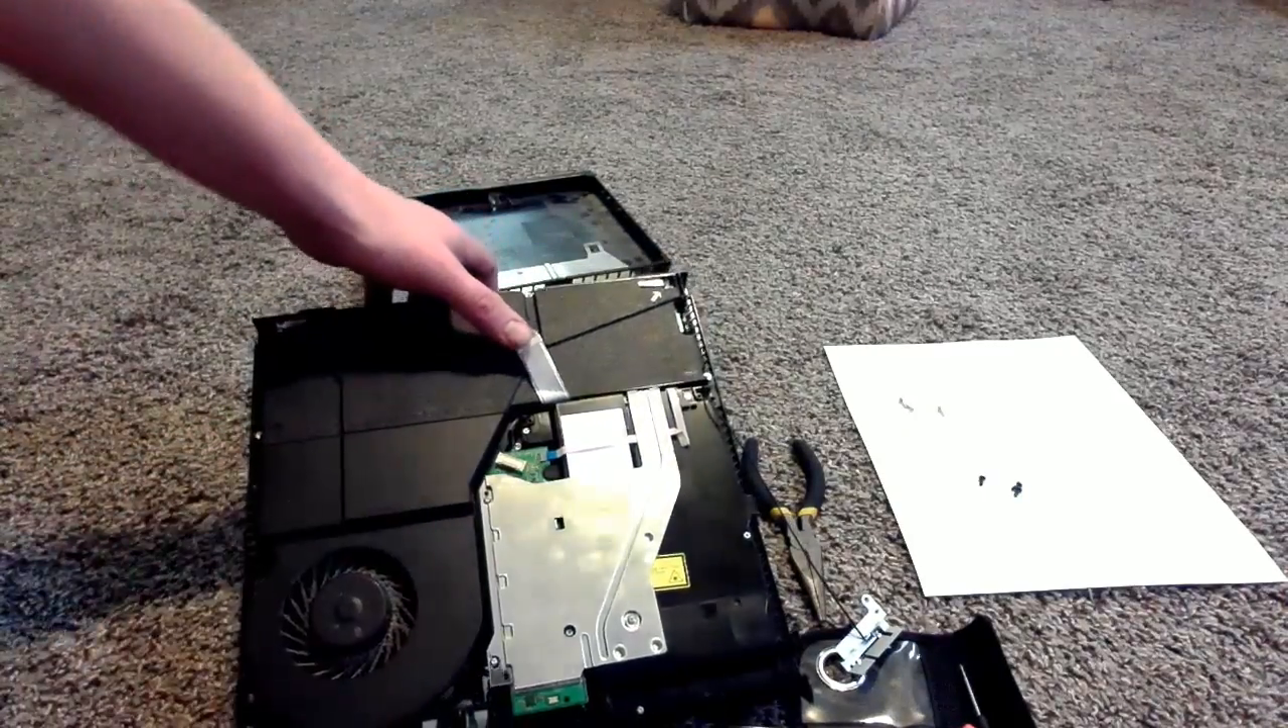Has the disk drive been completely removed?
No.